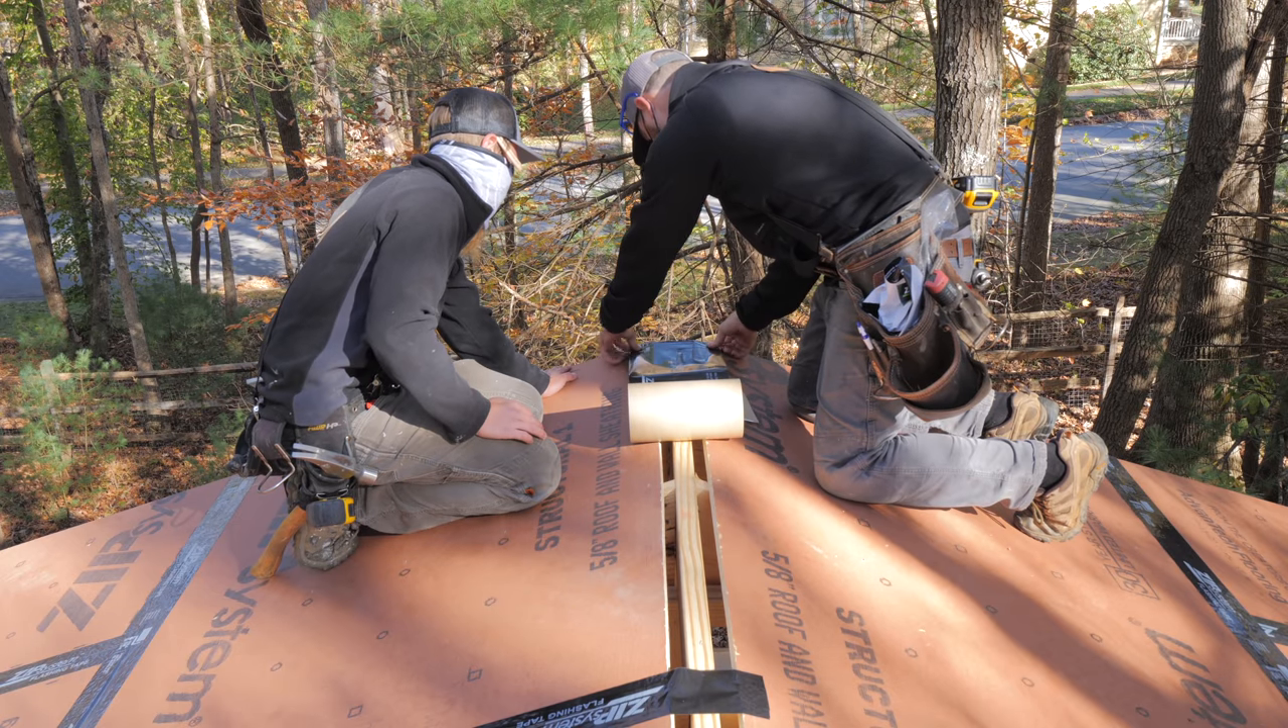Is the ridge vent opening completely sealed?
No.